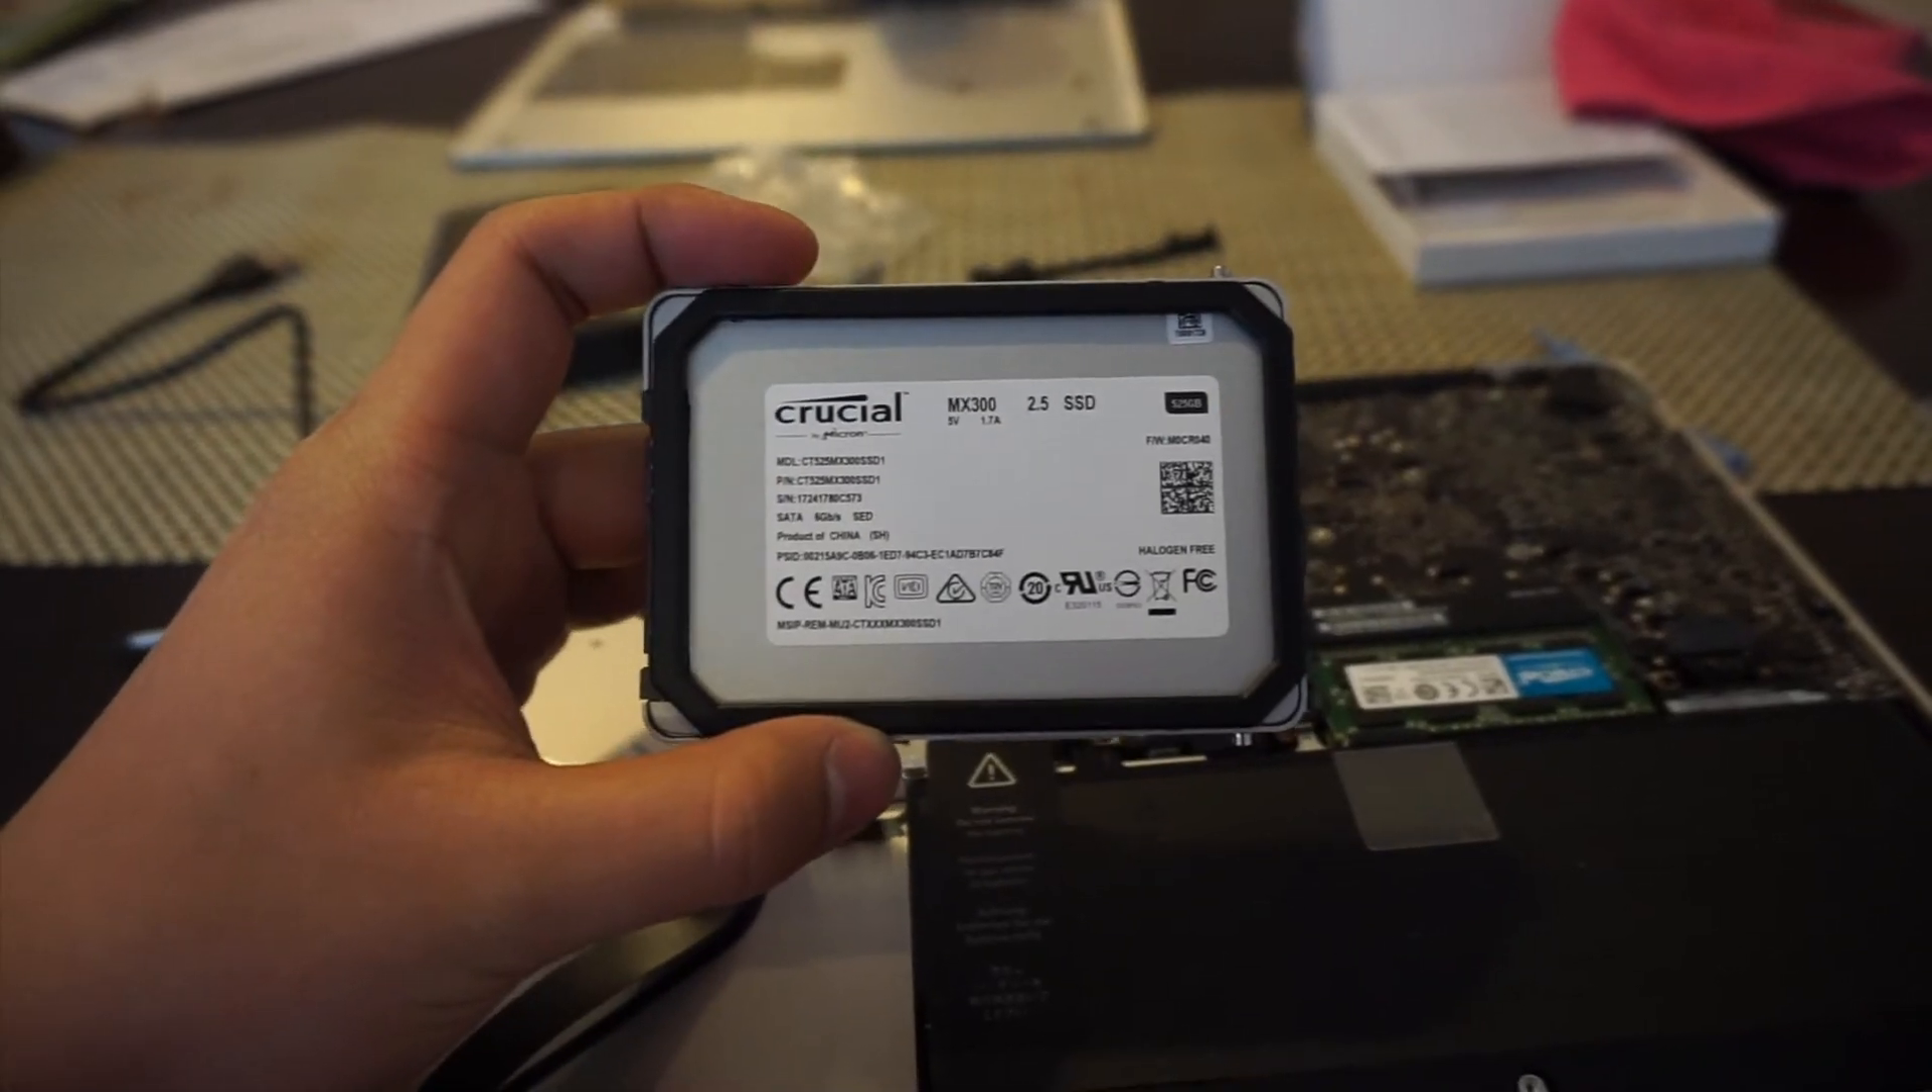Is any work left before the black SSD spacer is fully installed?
No.